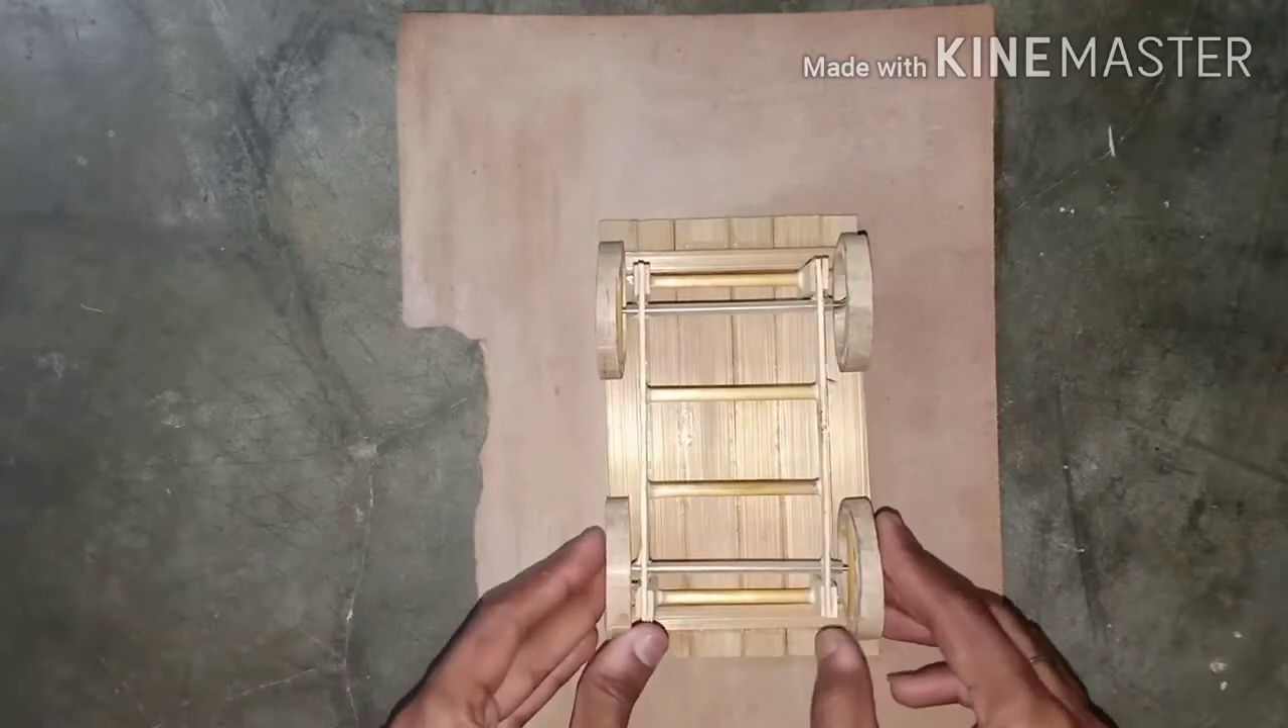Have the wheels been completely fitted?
Yes.